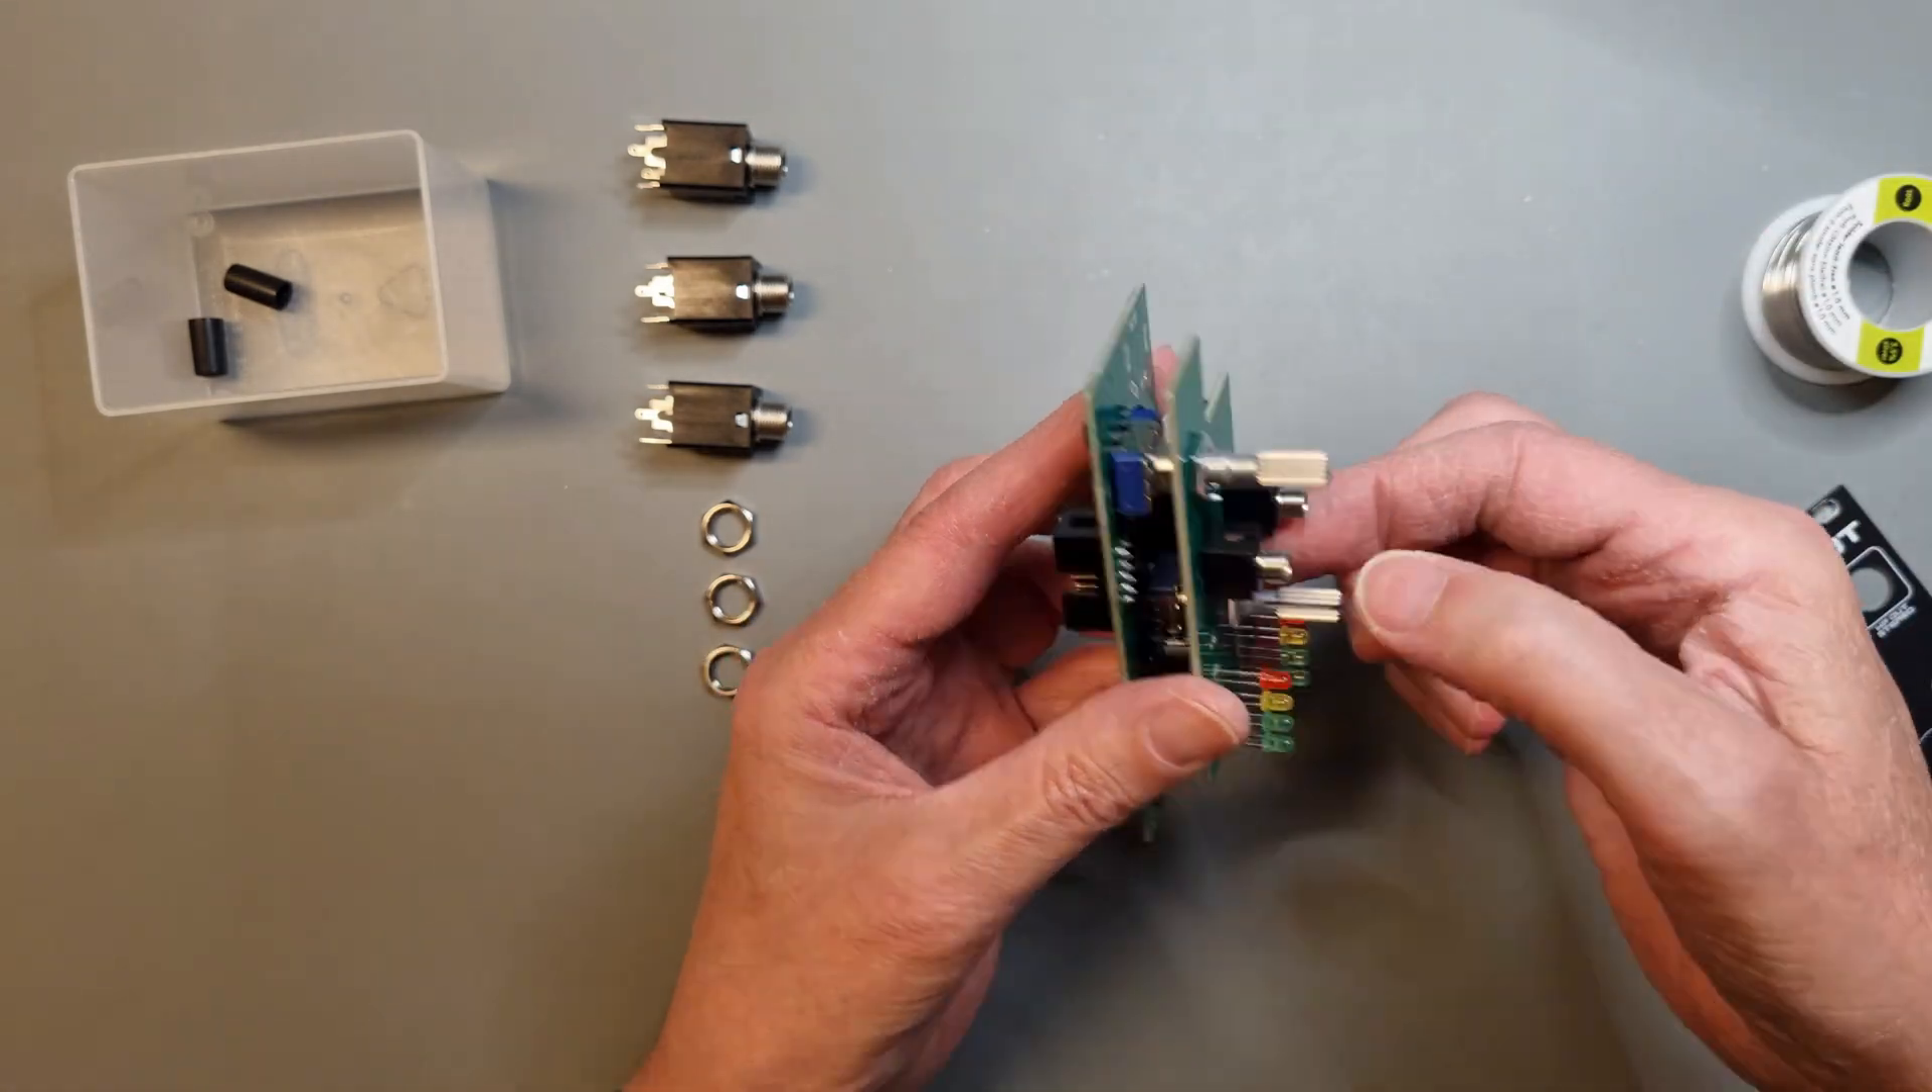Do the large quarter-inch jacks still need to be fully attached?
Yes.